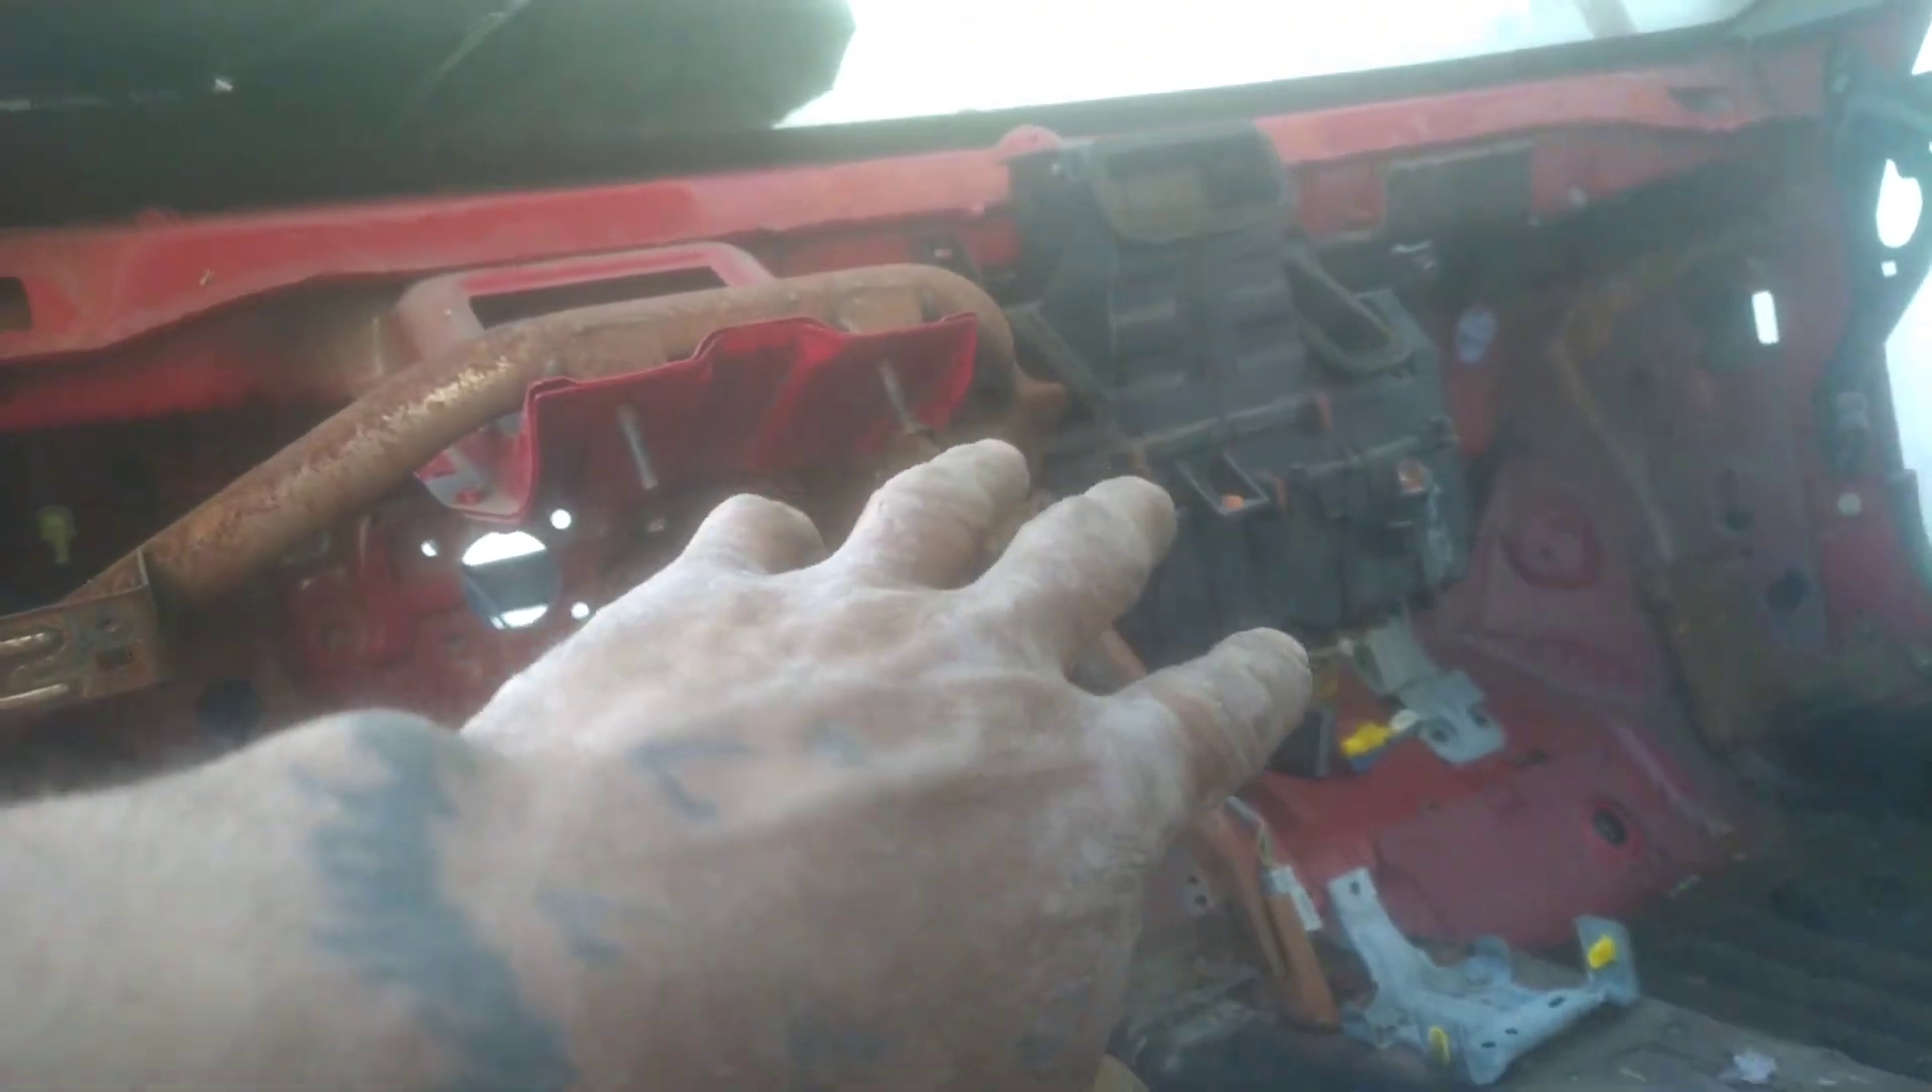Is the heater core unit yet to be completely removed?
Yes.